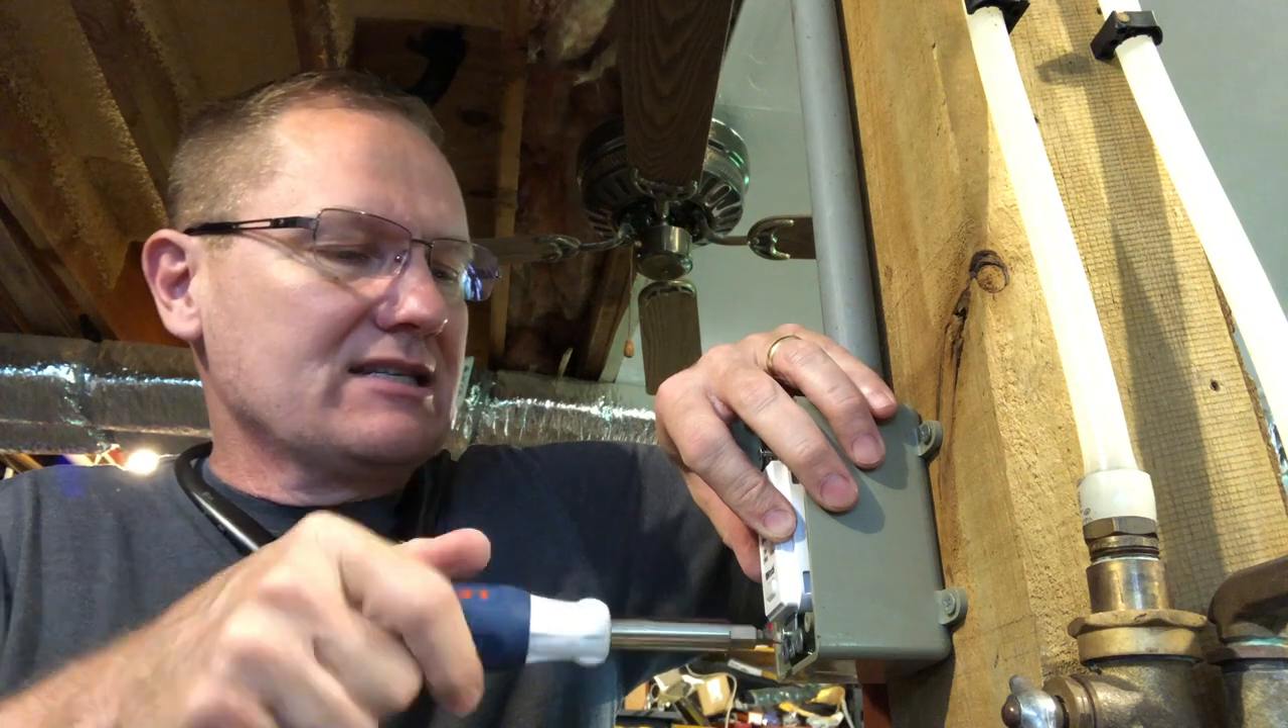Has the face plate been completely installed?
No.